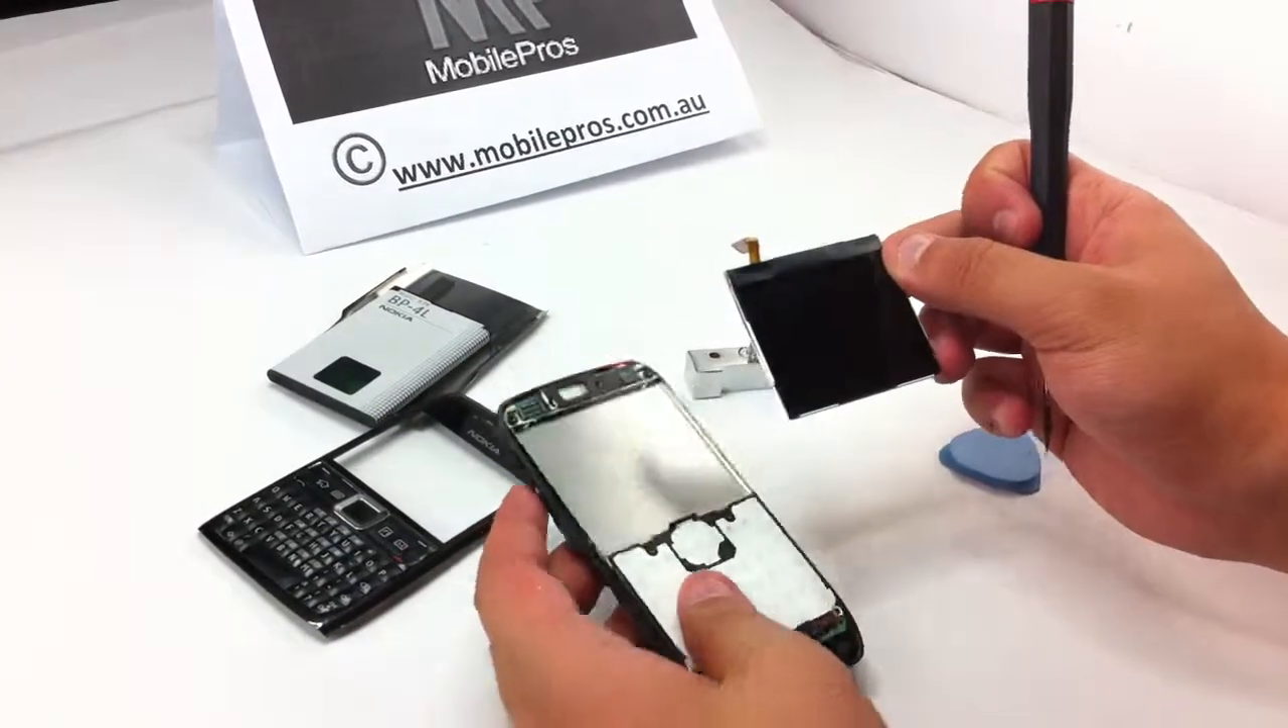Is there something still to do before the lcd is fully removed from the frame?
No.